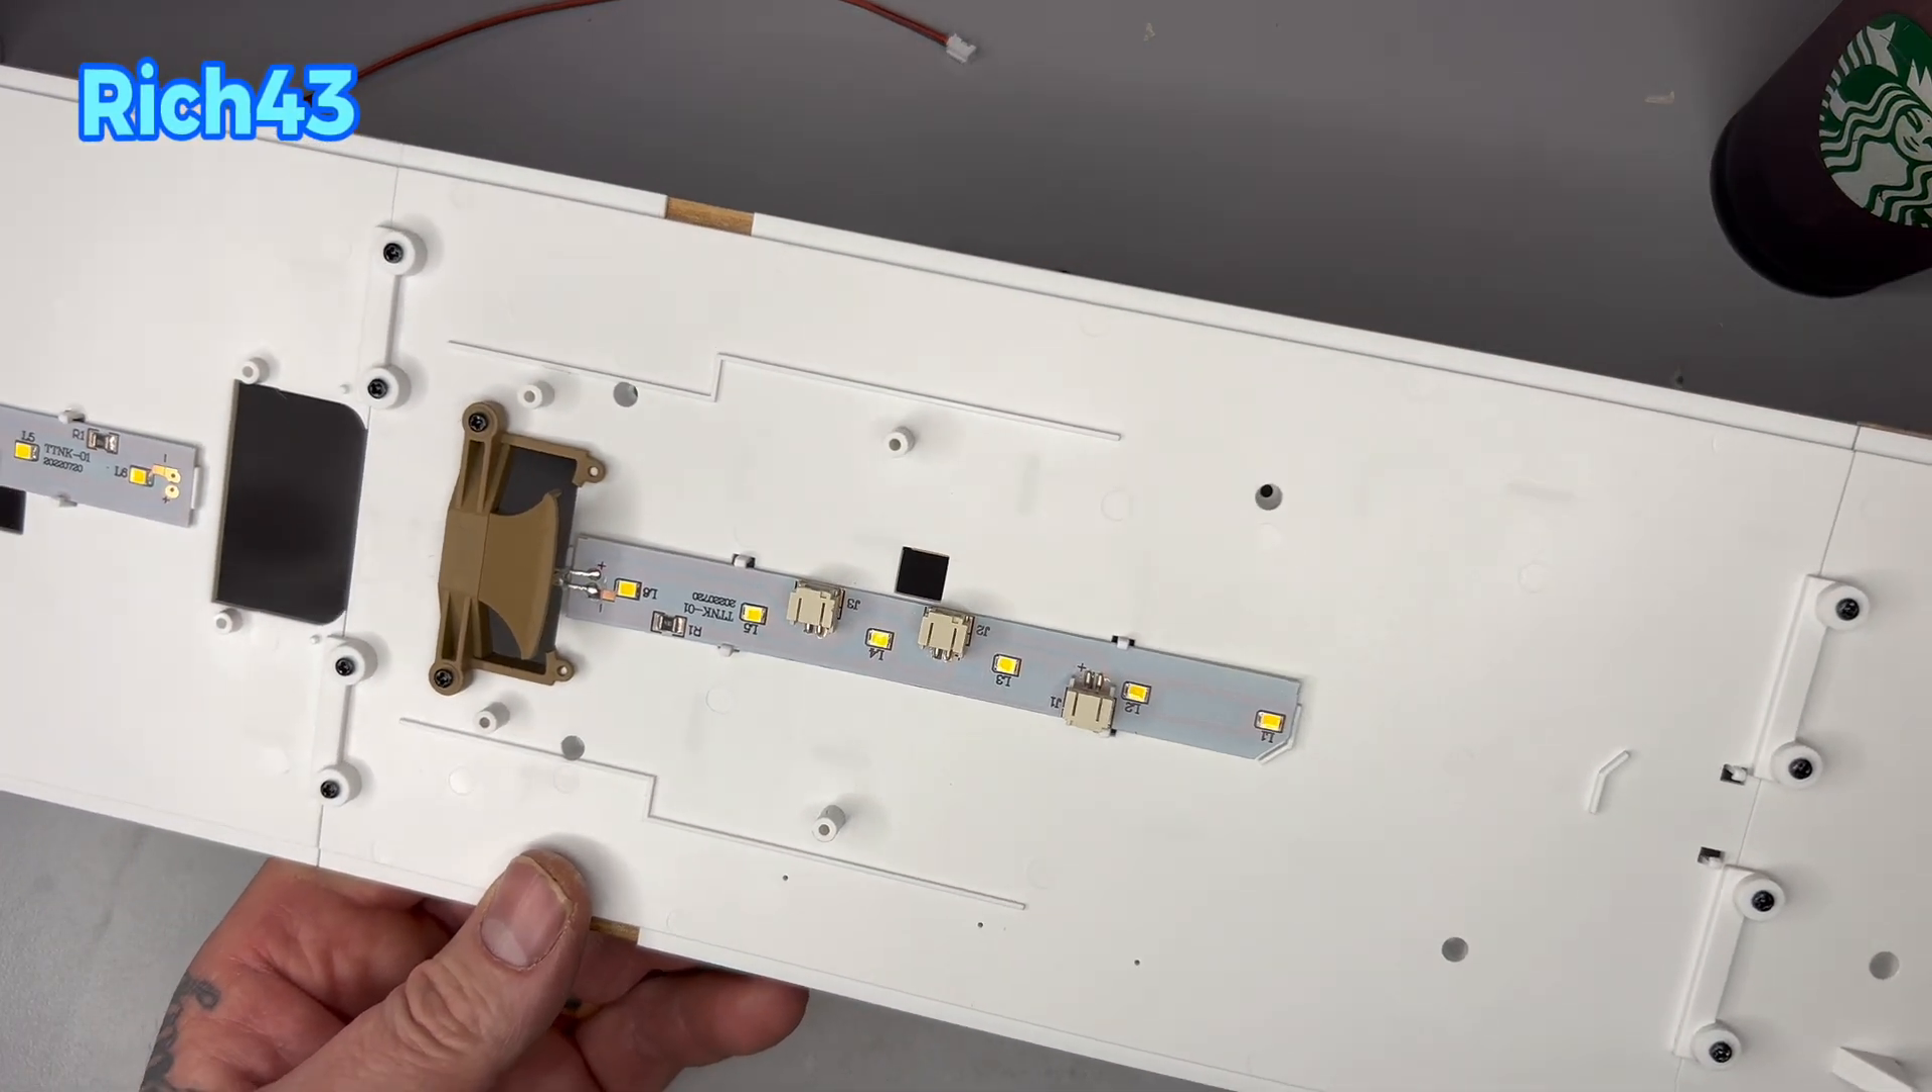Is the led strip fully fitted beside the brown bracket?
Yes.